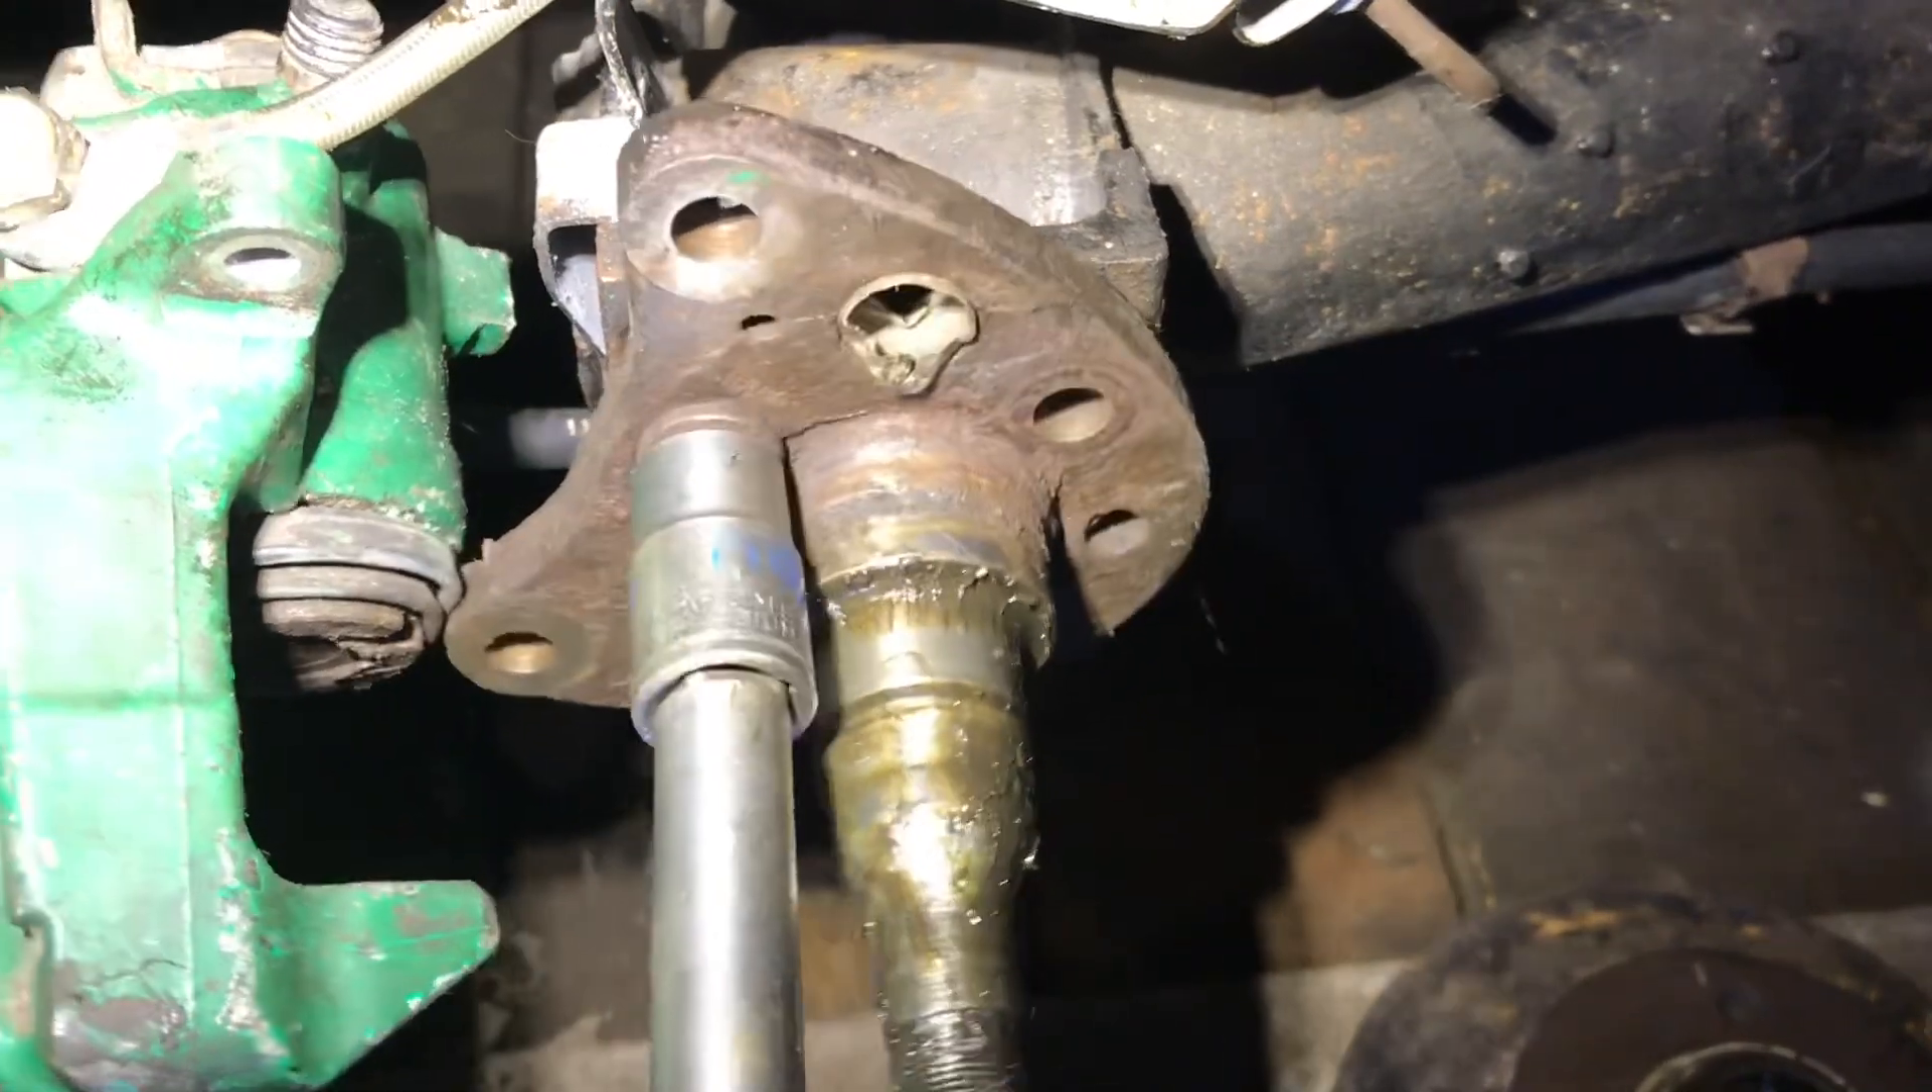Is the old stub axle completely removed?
No.